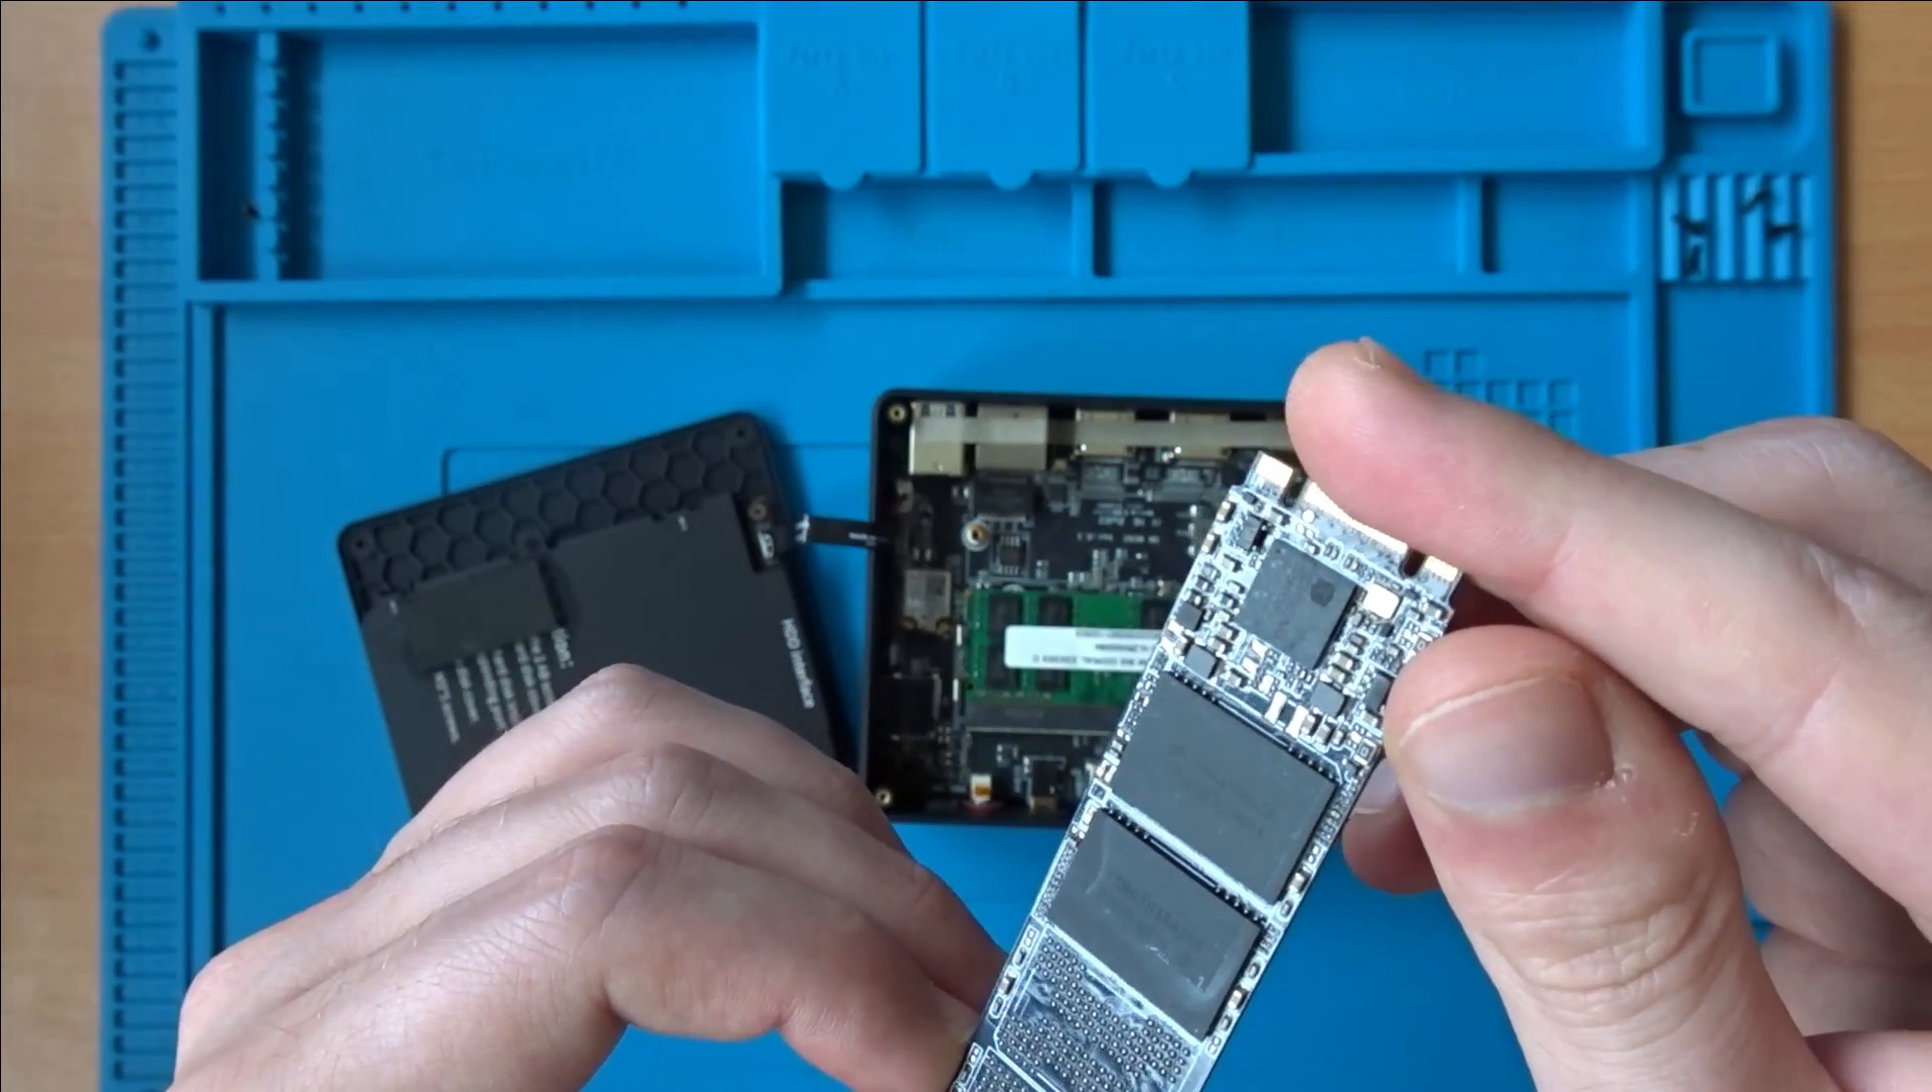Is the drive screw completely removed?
Yes.